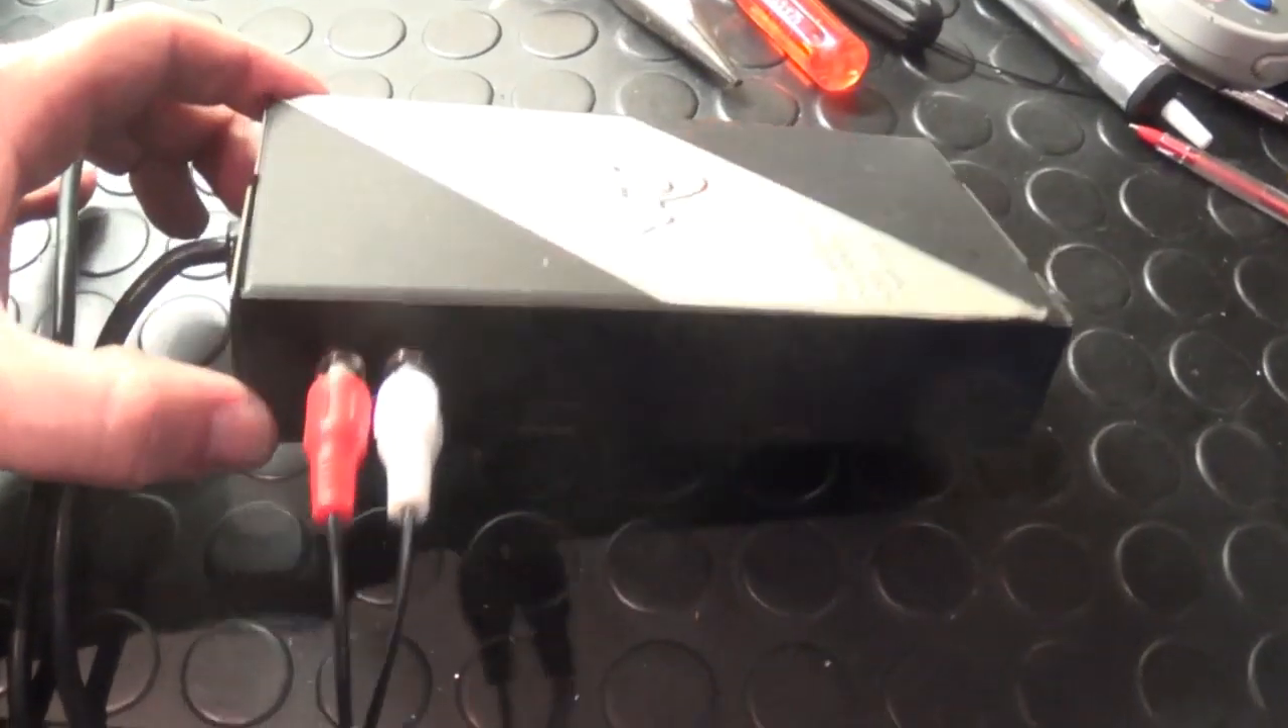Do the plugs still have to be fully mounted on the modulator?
No.